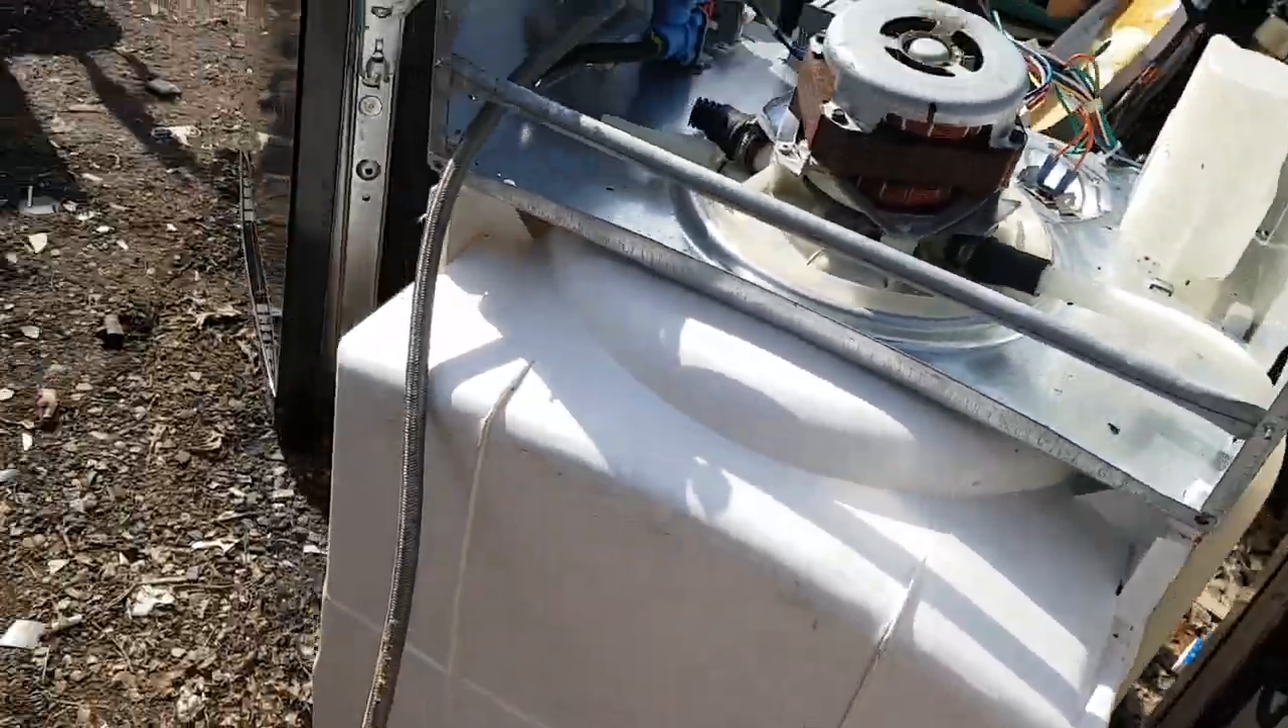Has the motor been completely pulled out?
No.